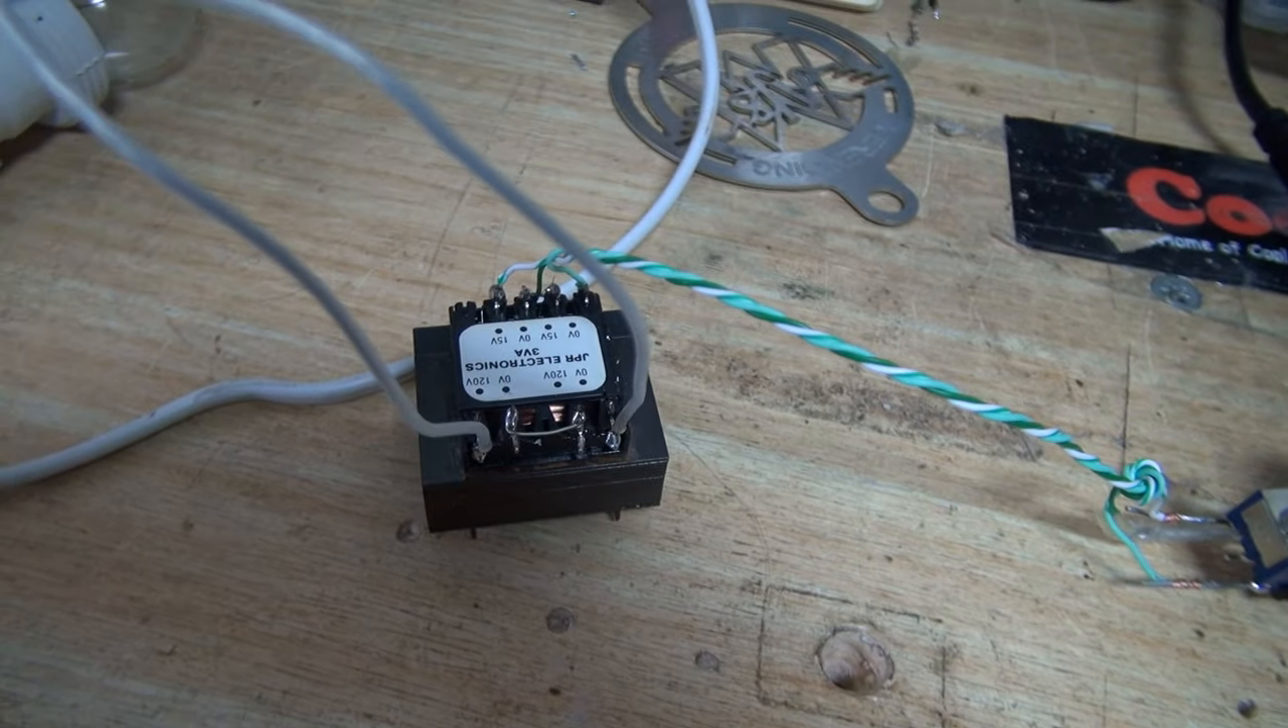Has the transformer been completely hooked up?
Yes.